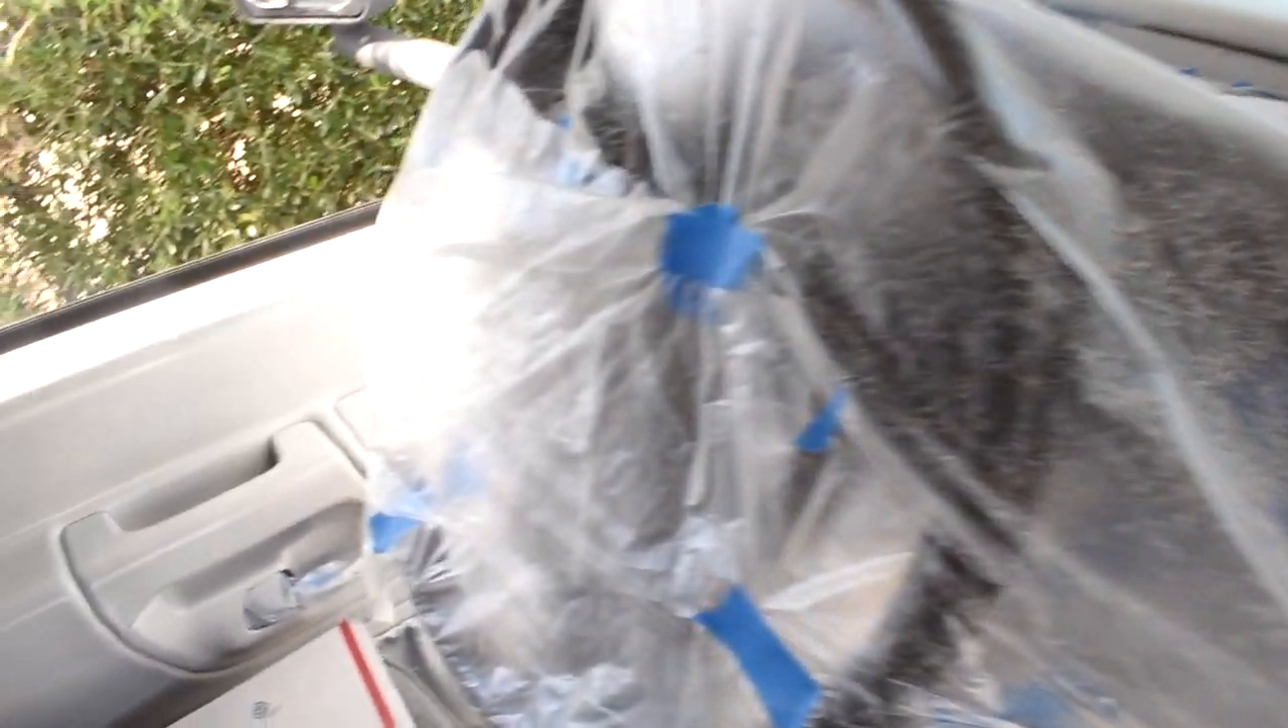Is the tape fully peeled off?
No.